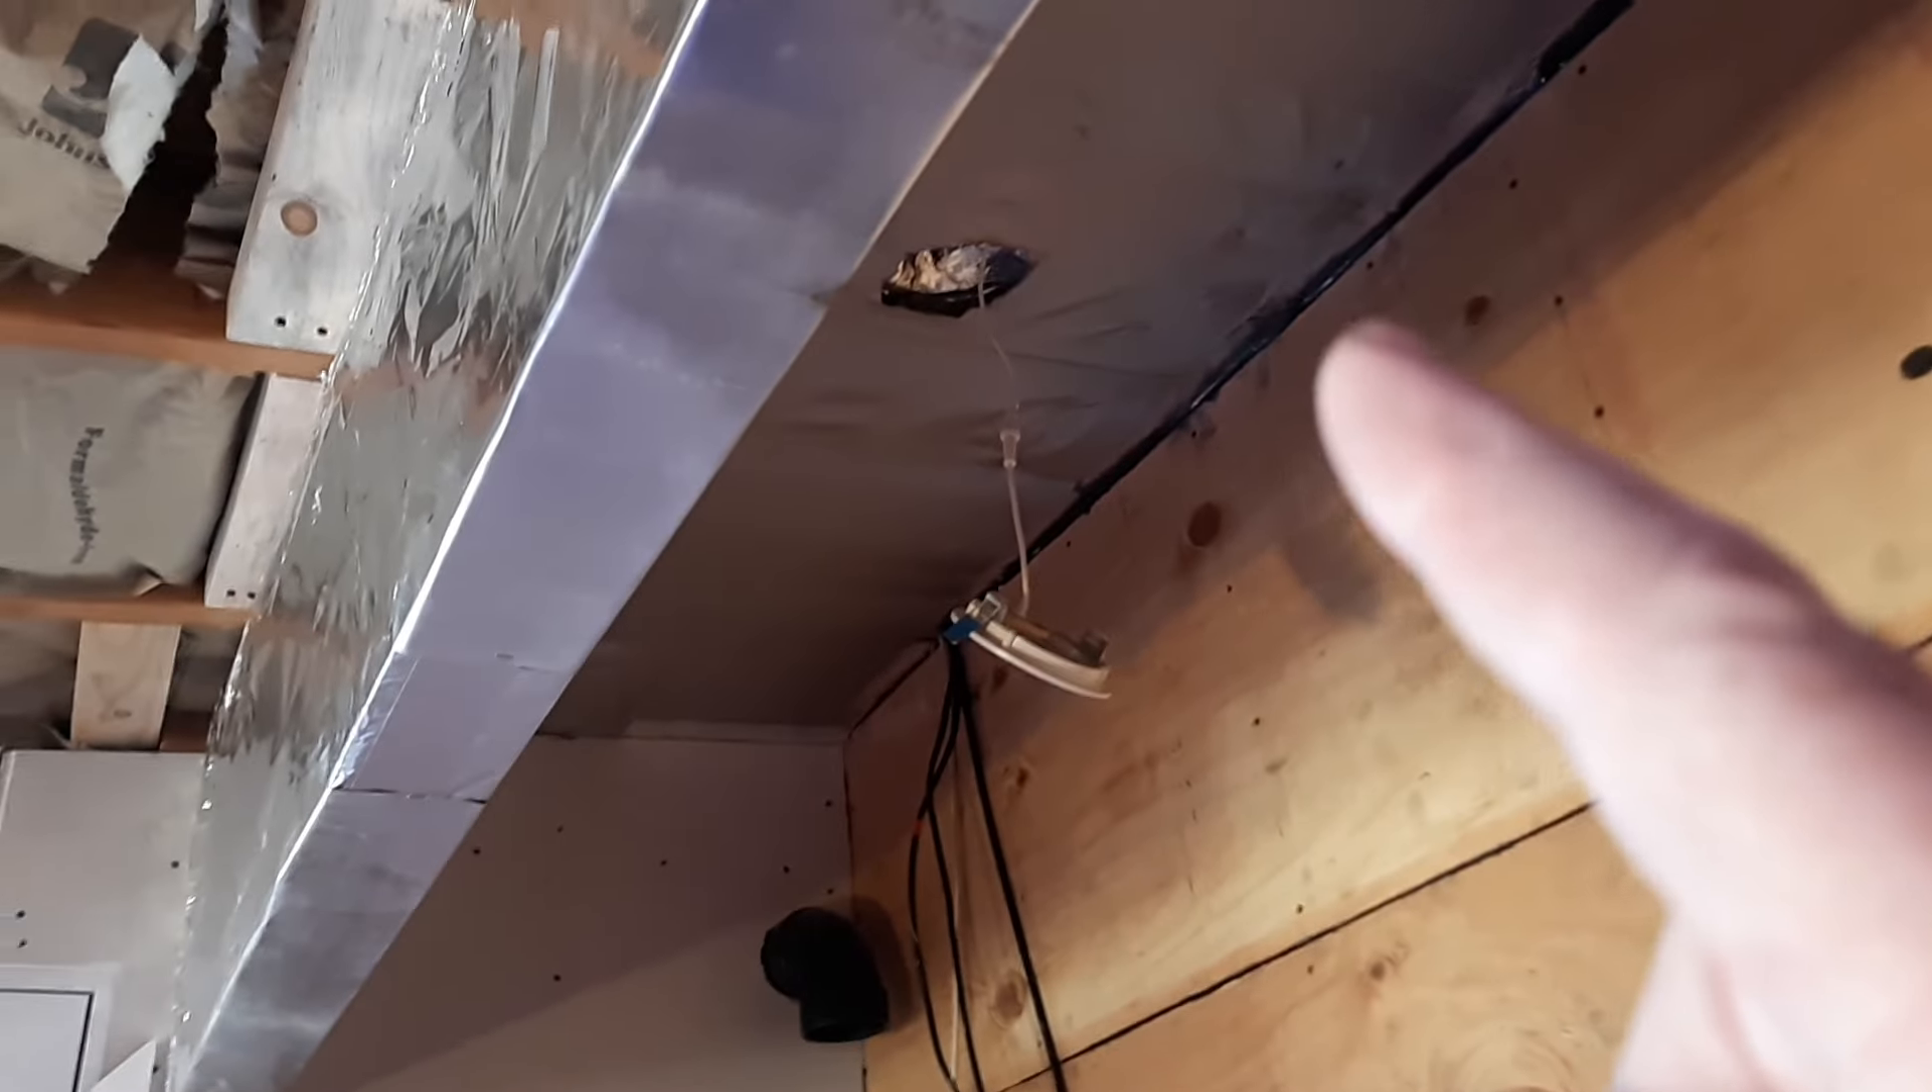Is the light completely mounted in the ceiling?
No.